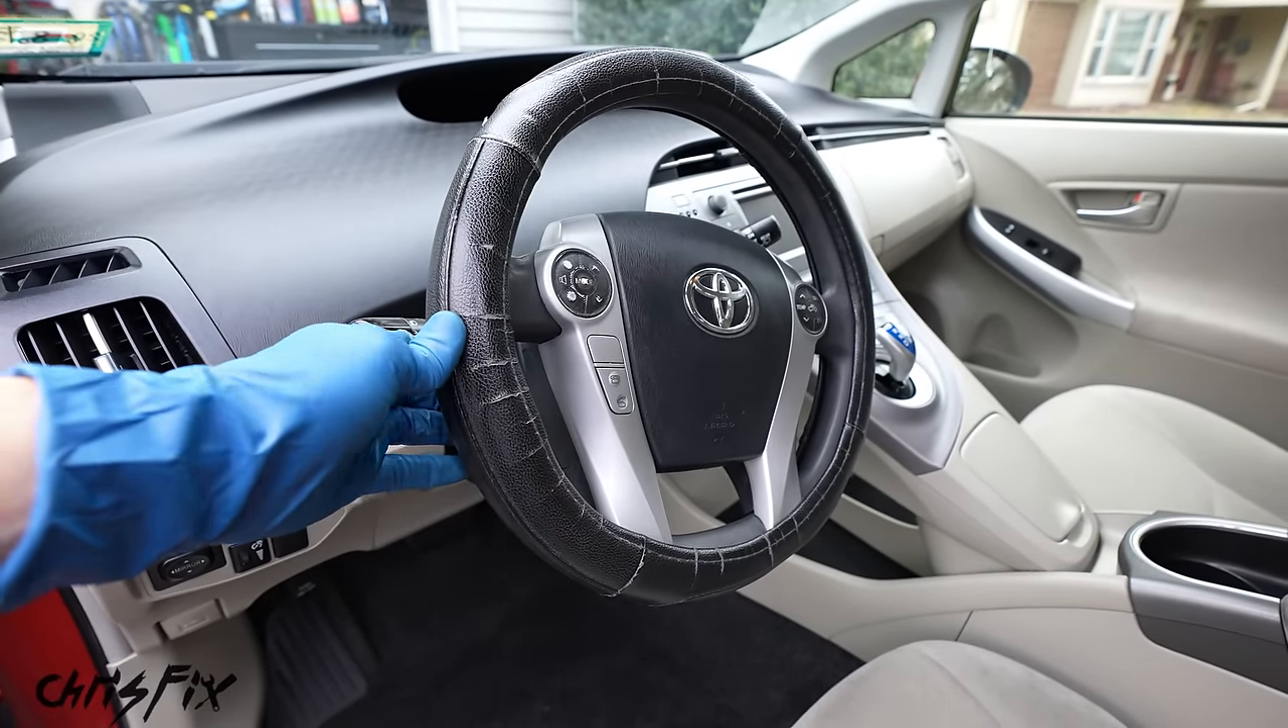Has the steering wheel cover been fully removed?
No.